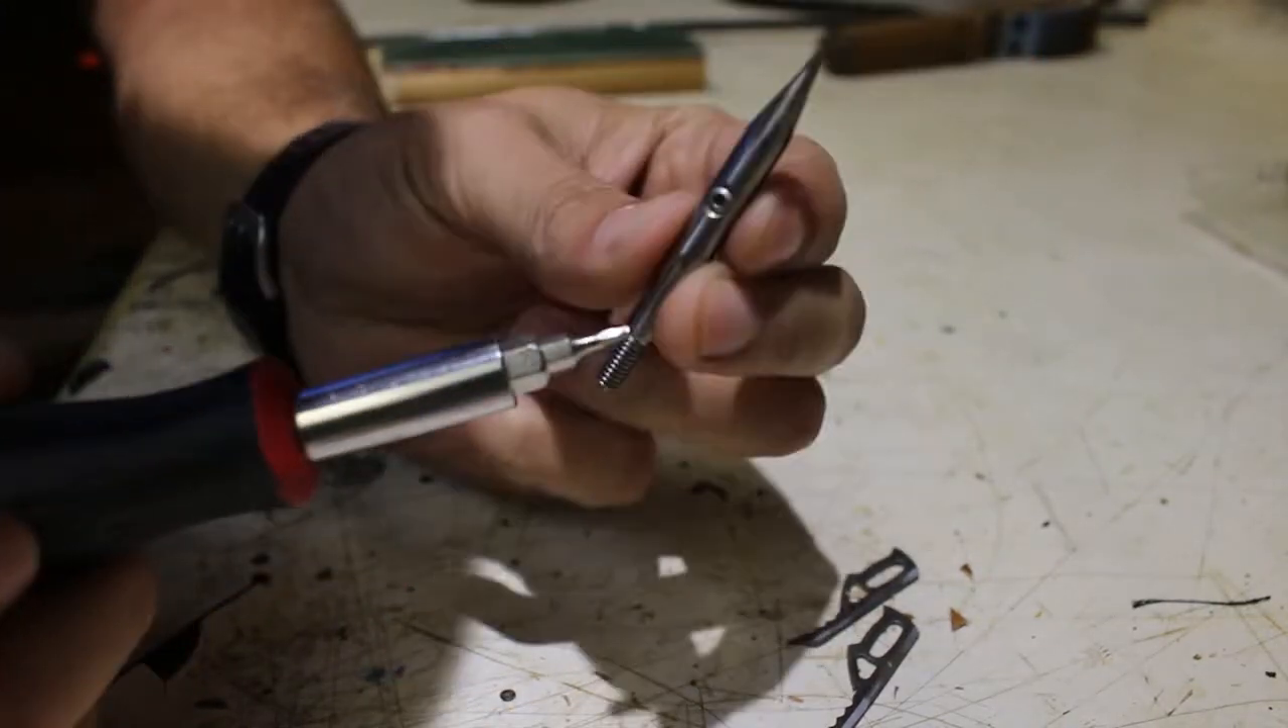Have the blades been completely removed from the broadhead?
Yes.